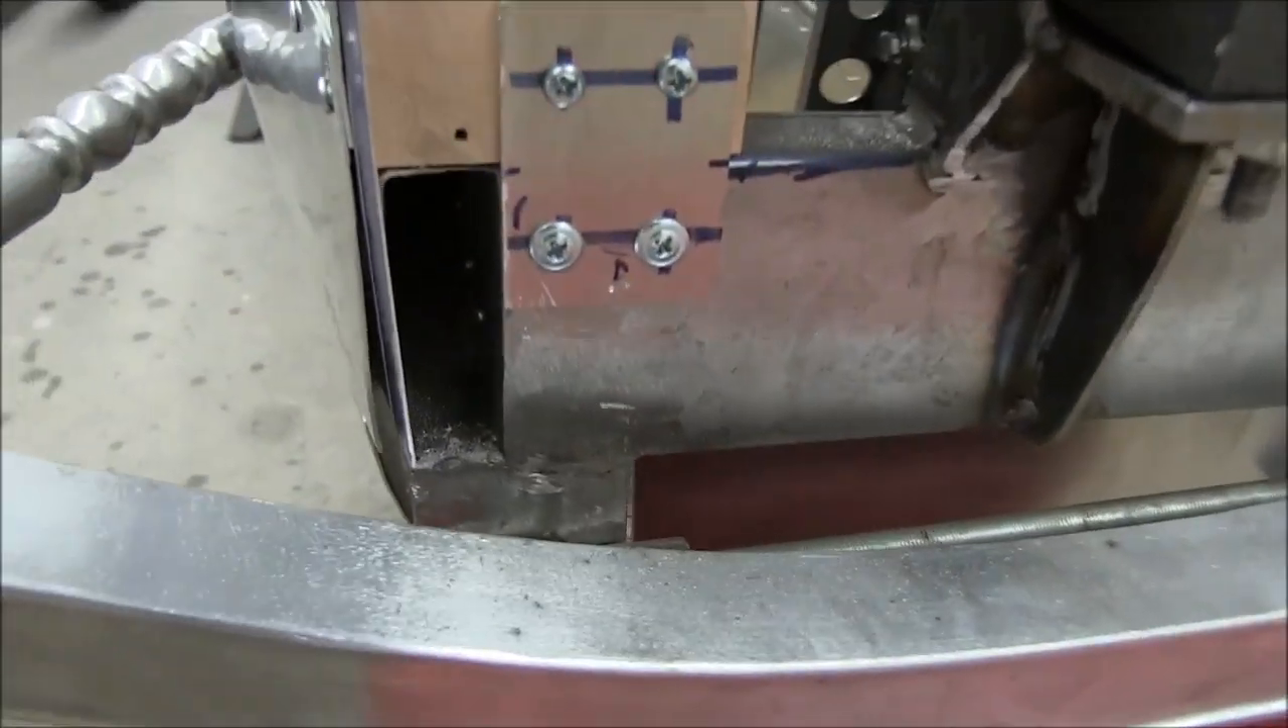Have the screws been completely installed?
Yes.